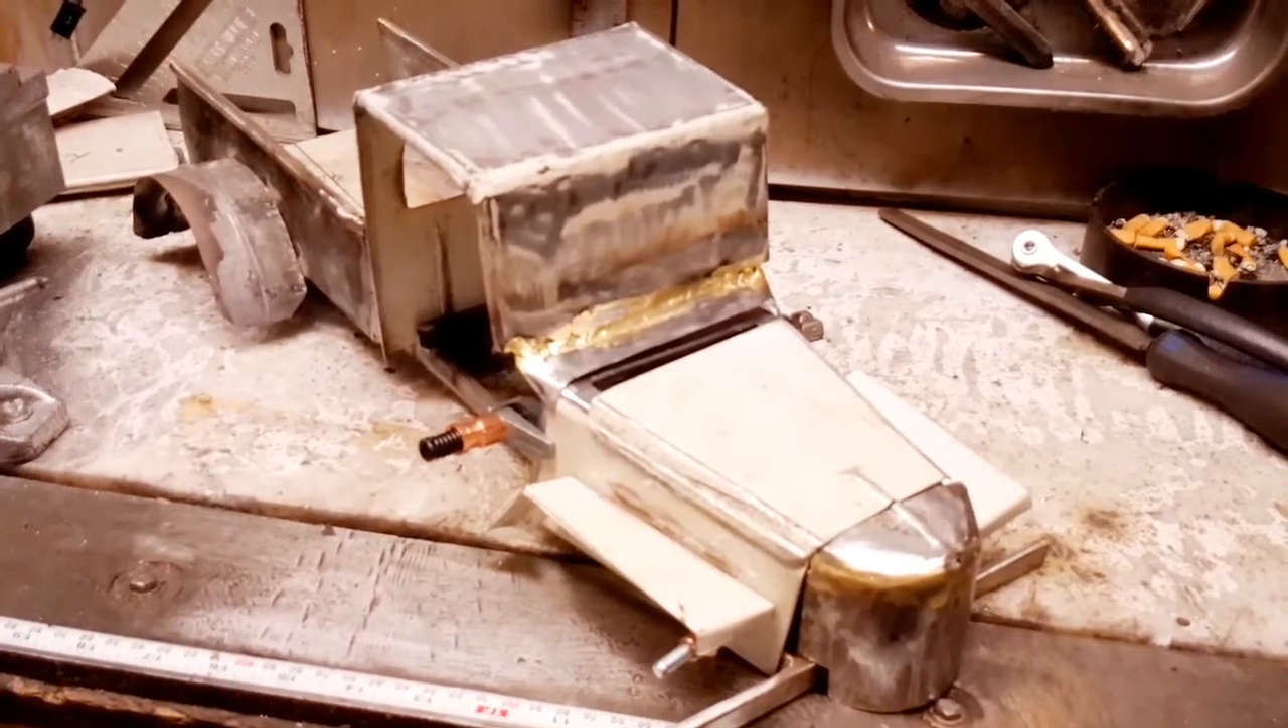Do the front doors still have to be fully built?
Yes.